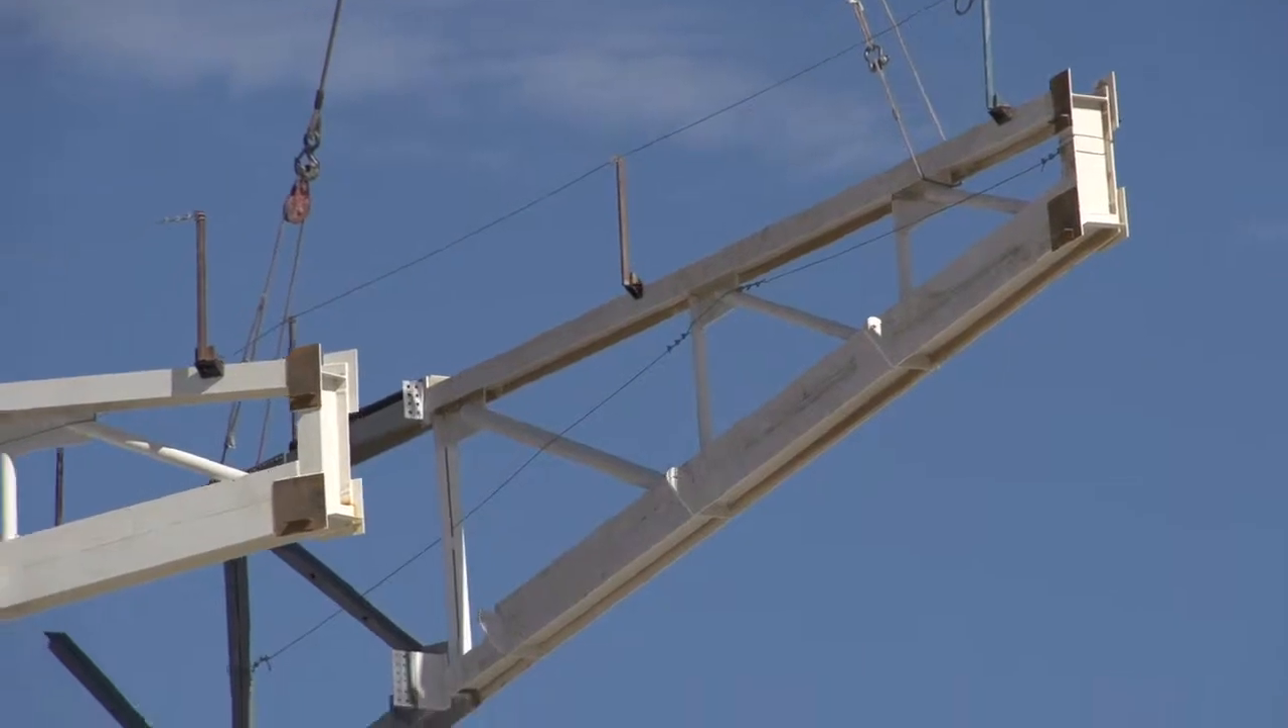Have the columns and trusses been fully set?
No.